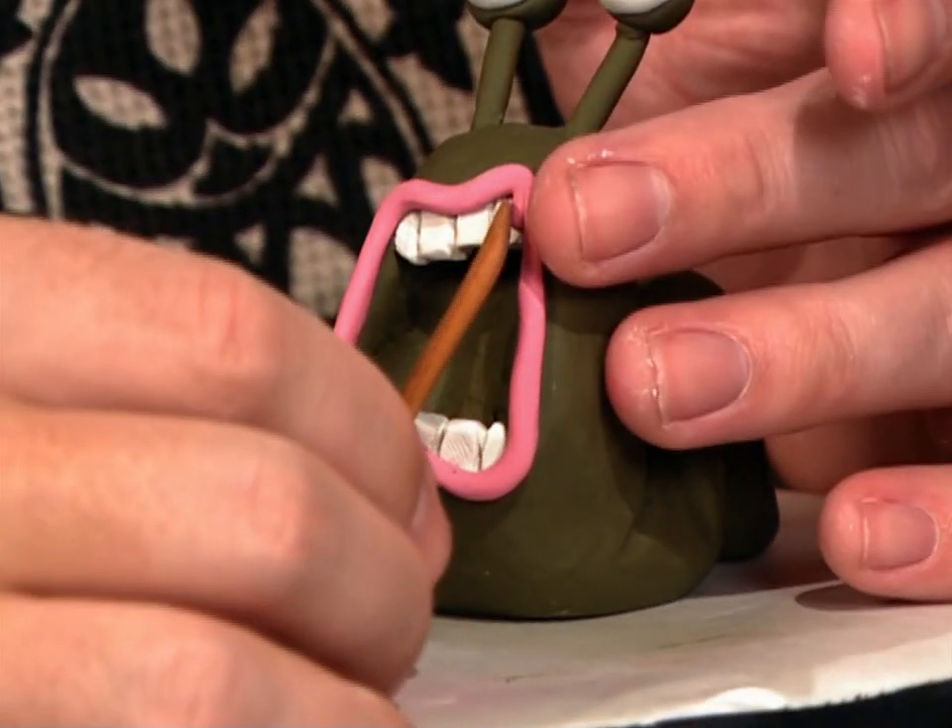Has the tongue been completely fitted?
No.